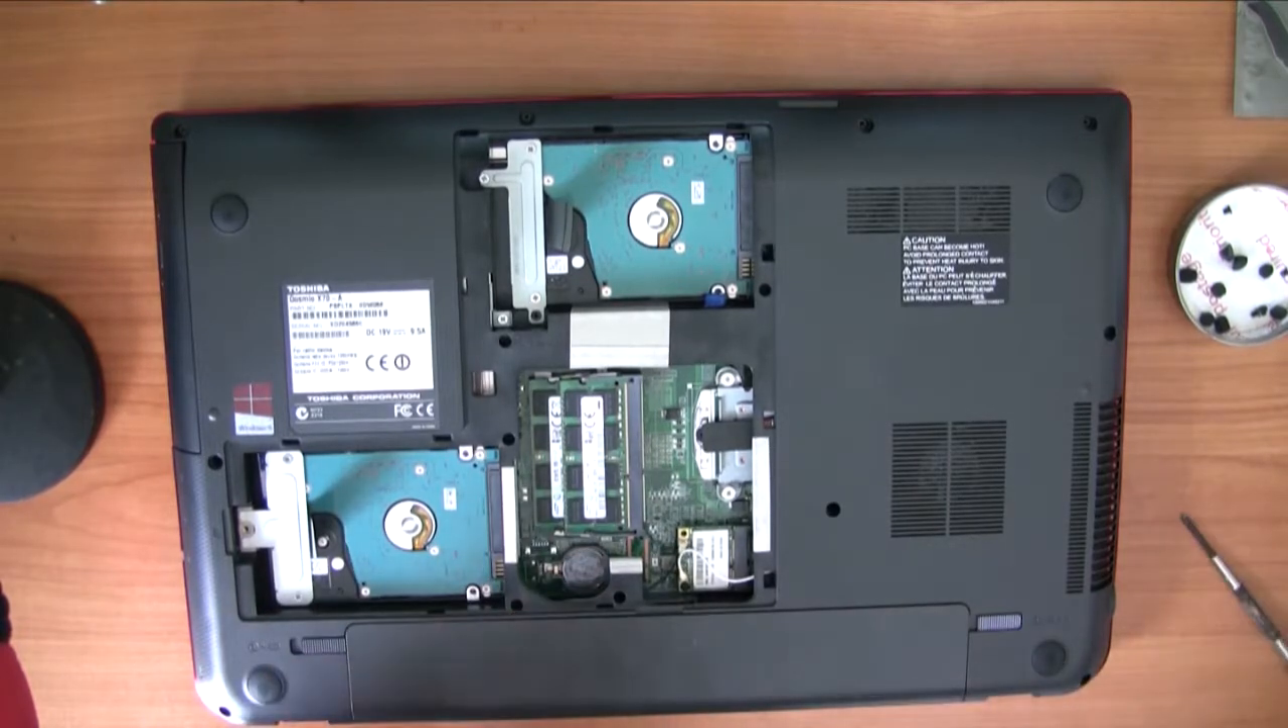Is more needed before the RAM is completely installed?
No.